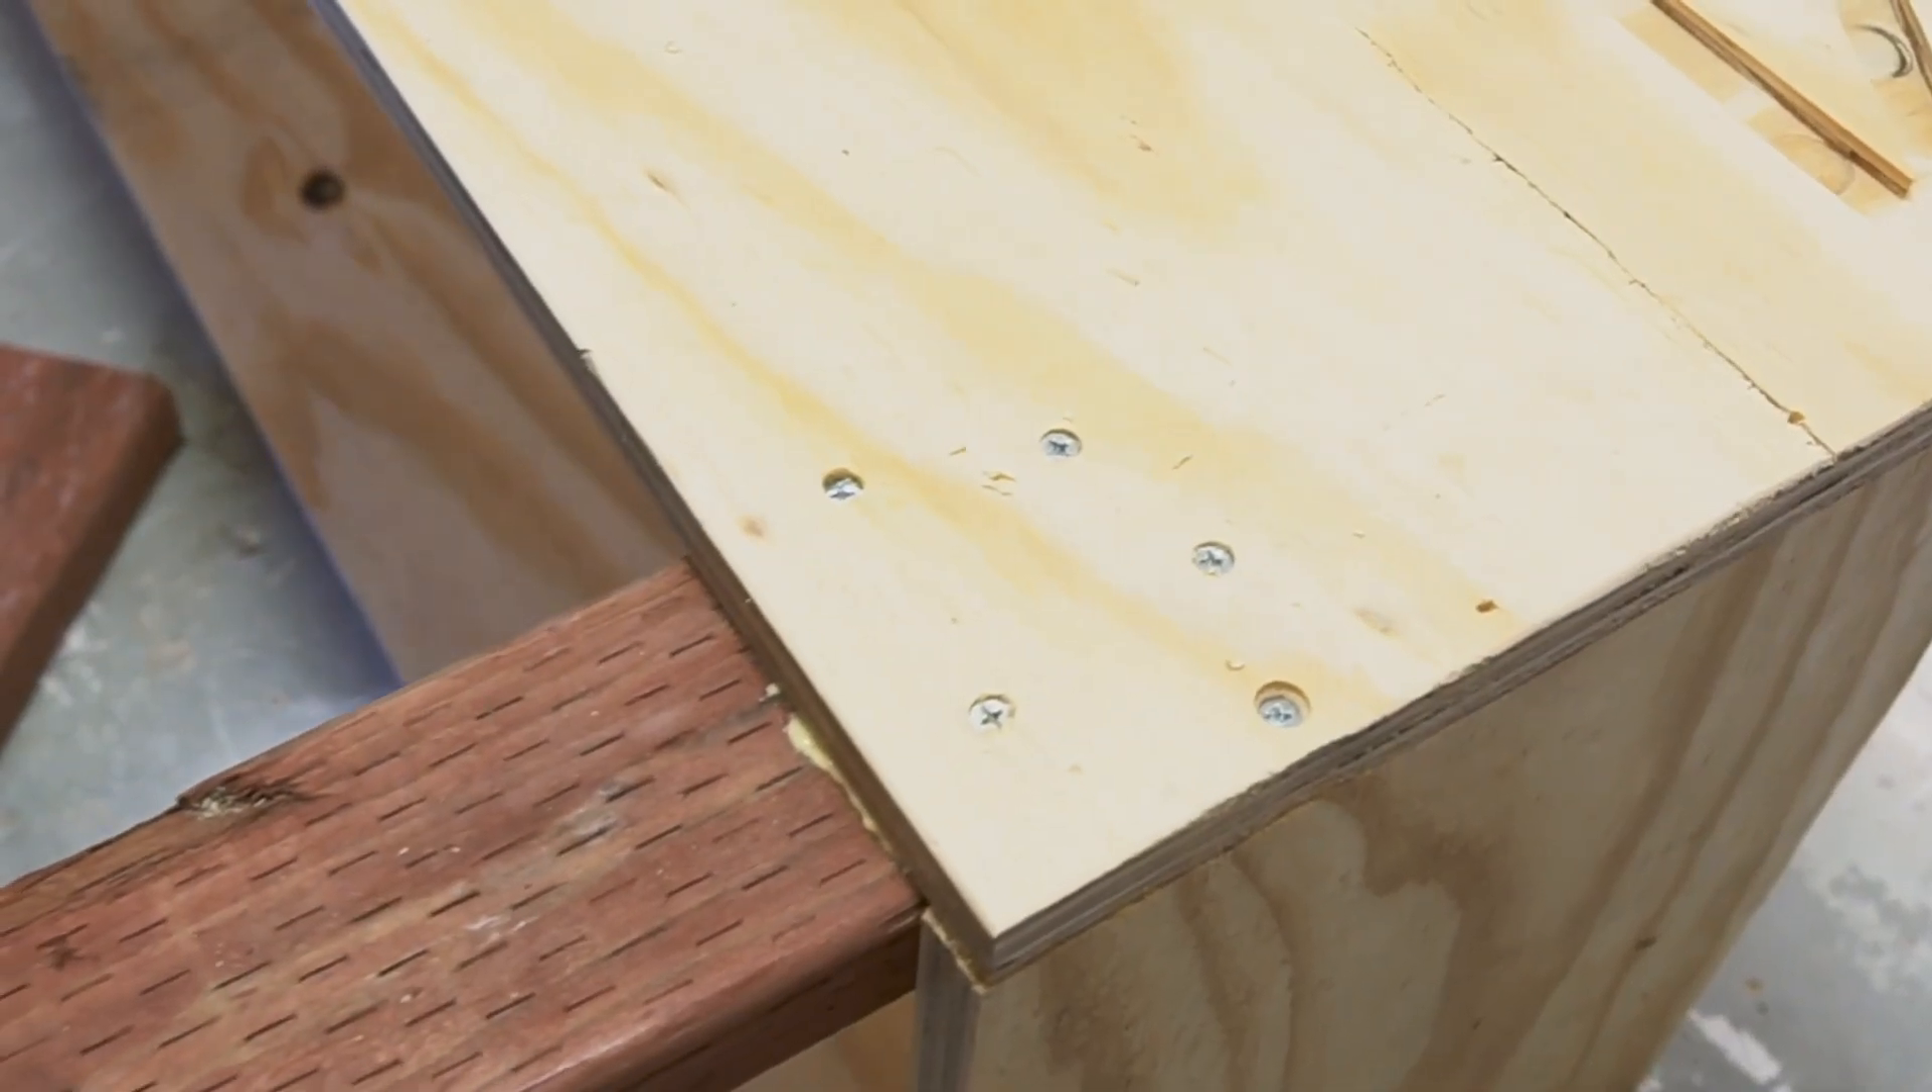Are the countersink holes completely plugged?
No.